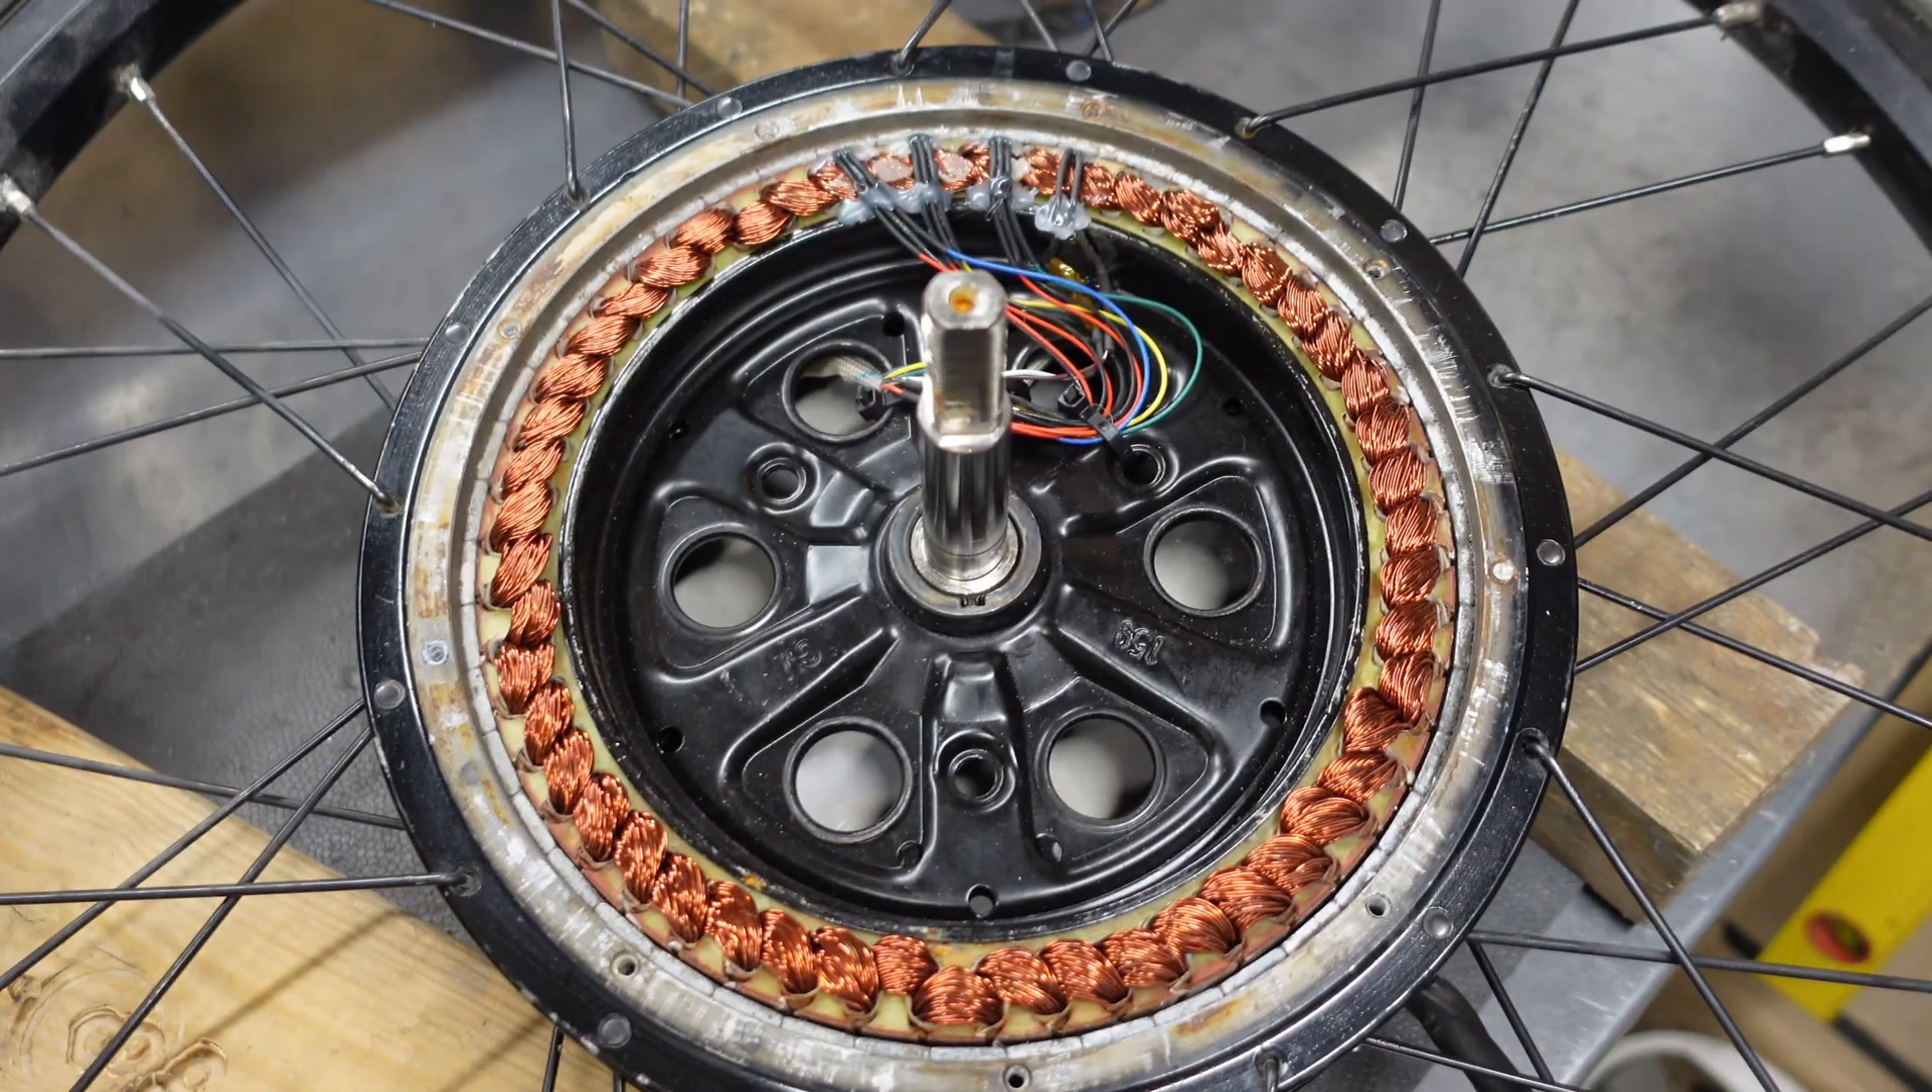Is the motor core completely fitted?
Yes.